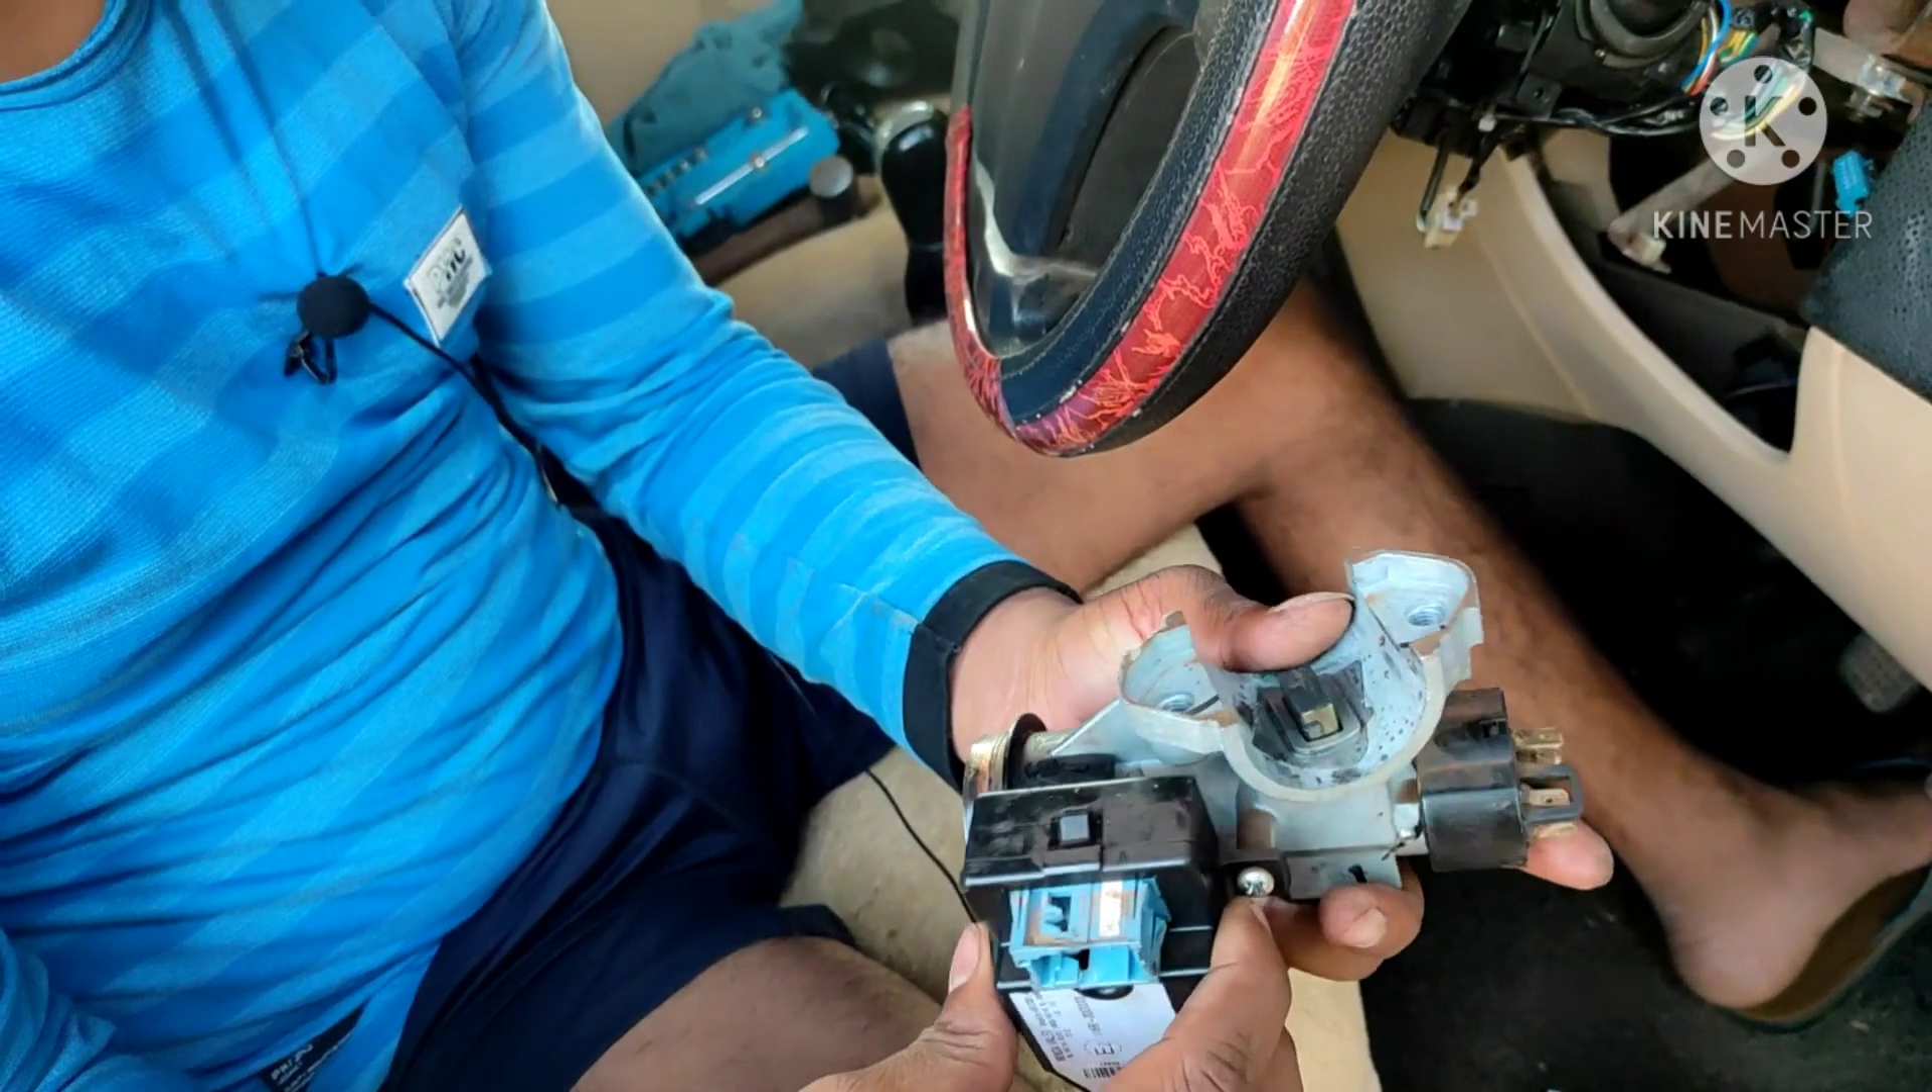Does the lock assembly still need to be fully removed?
No.